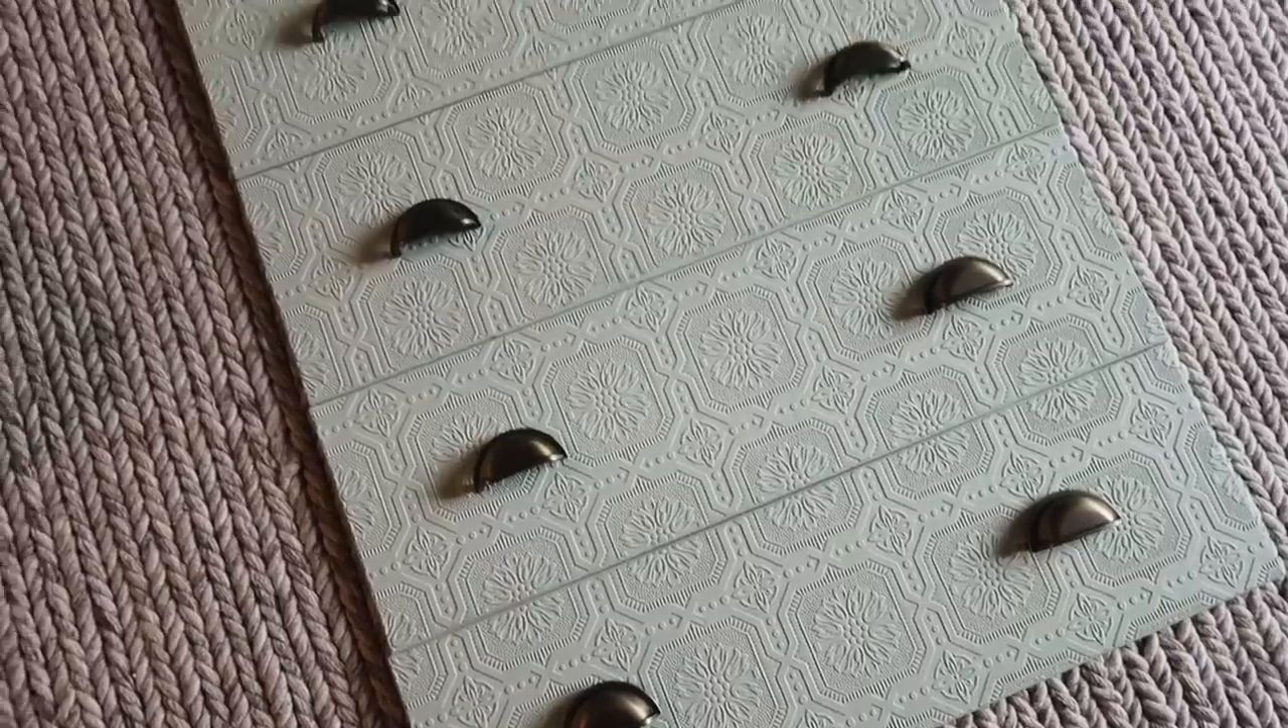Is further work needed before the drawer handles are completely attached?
No.